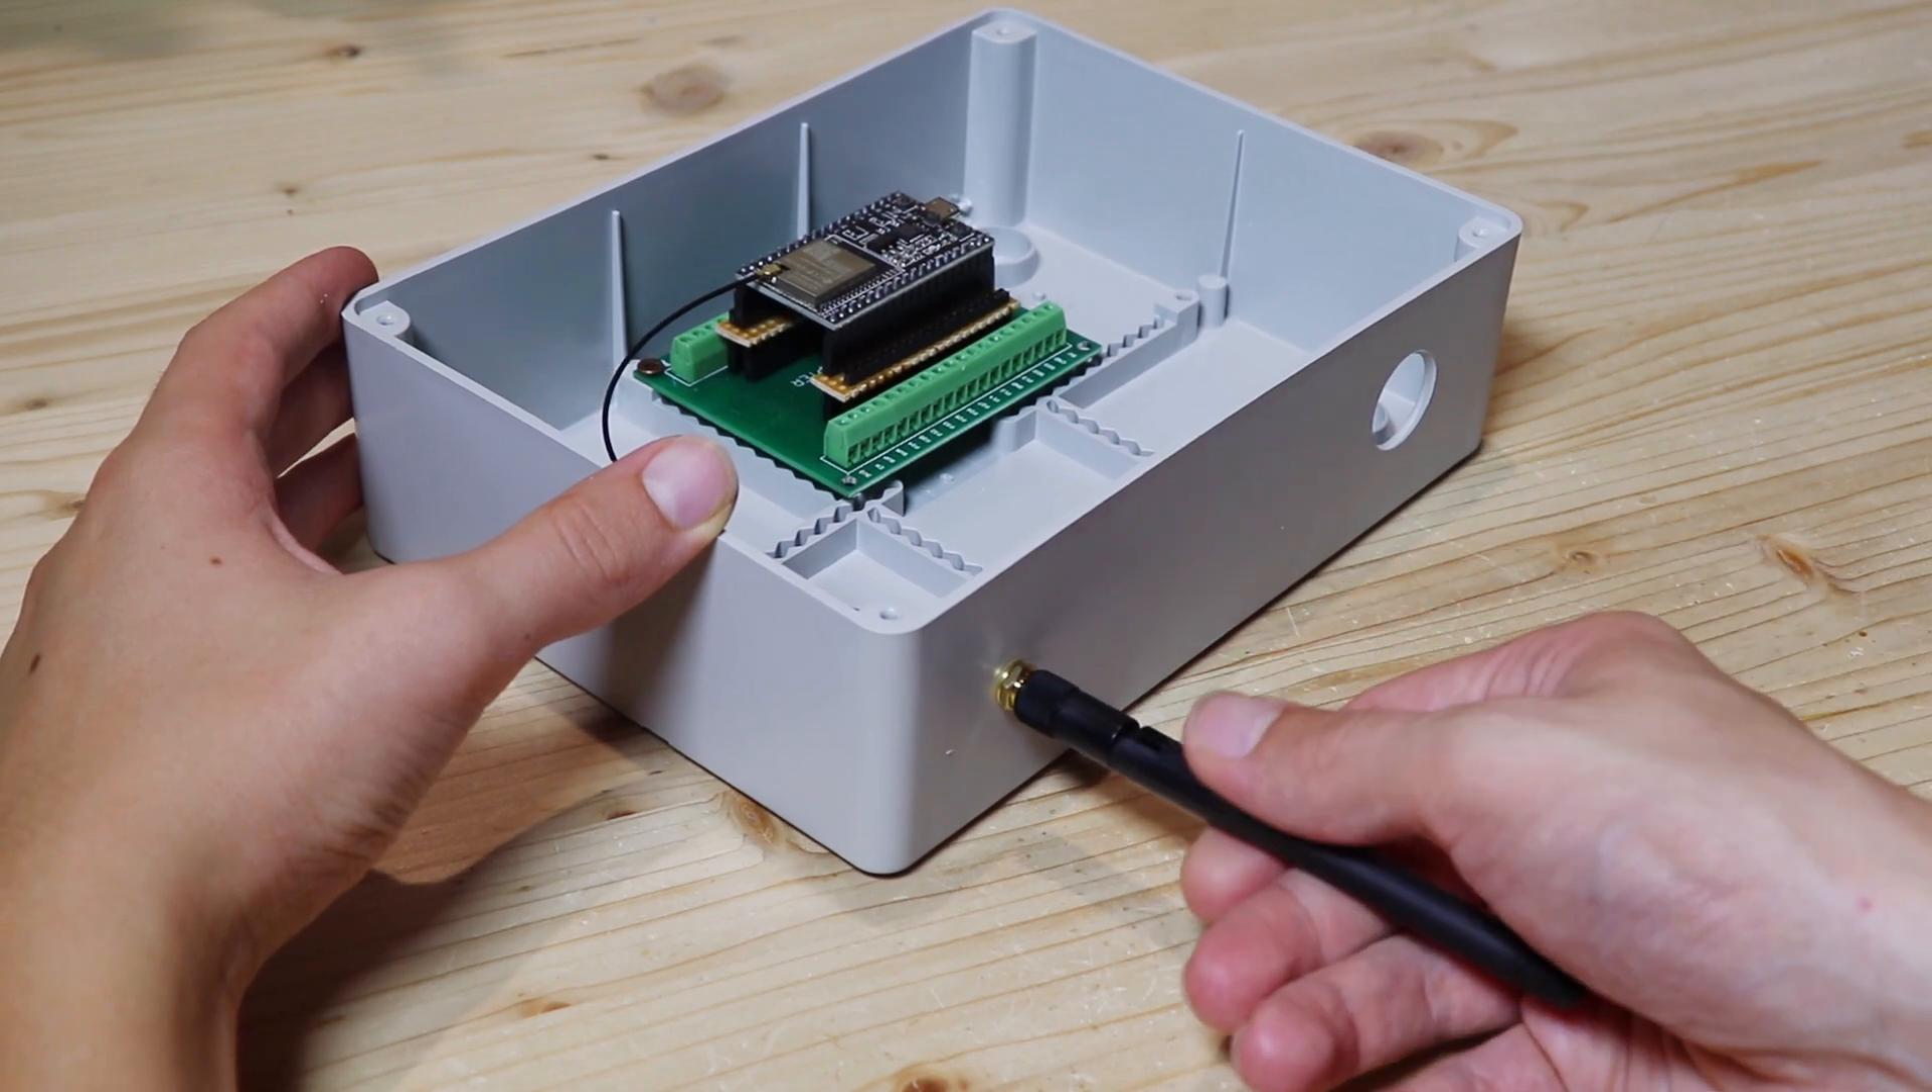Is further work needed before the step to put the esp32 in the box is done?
No.